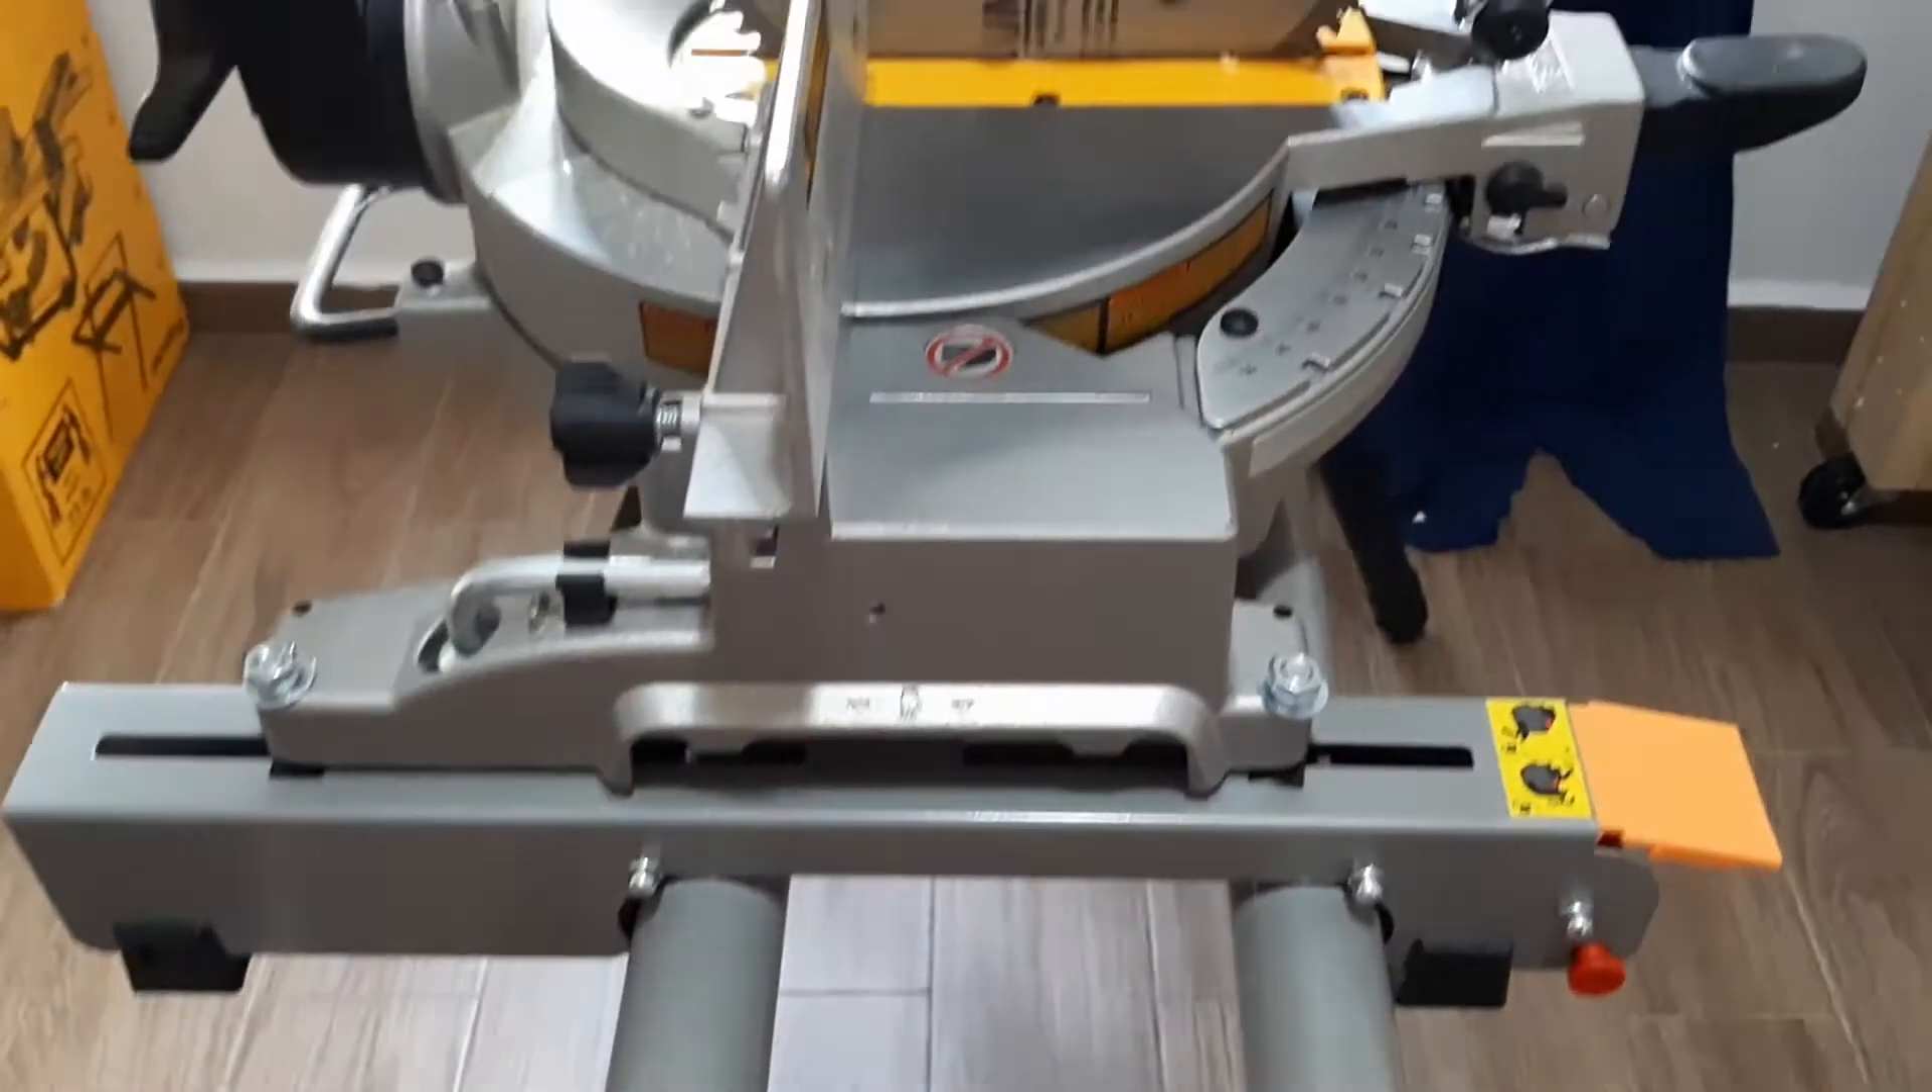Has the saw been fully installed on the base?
Yes.